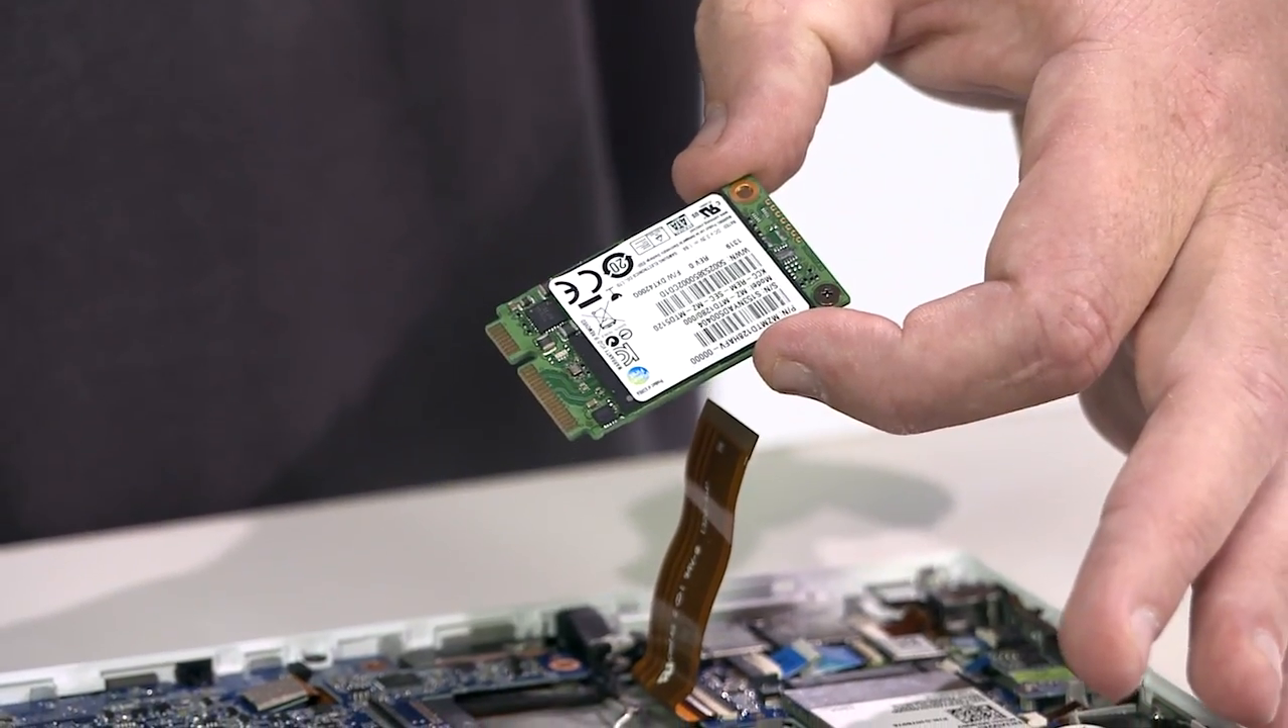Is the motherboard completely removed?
No.